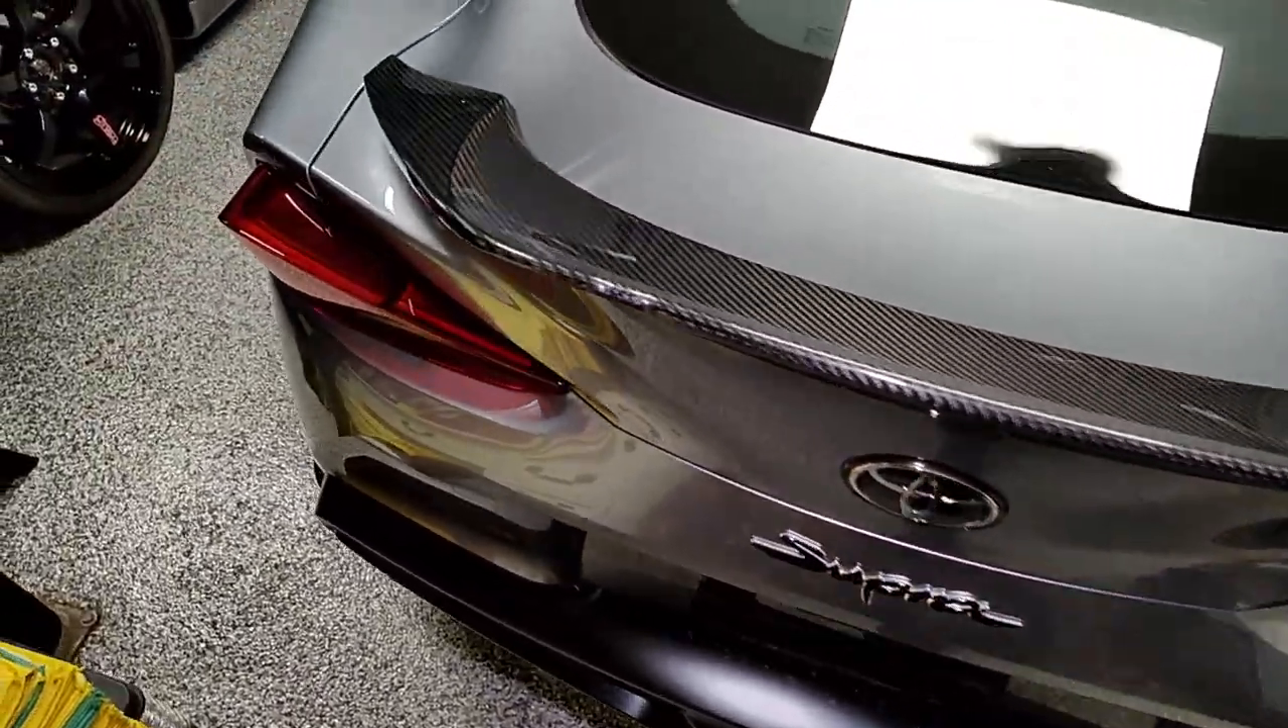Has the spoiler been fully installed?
Yes.